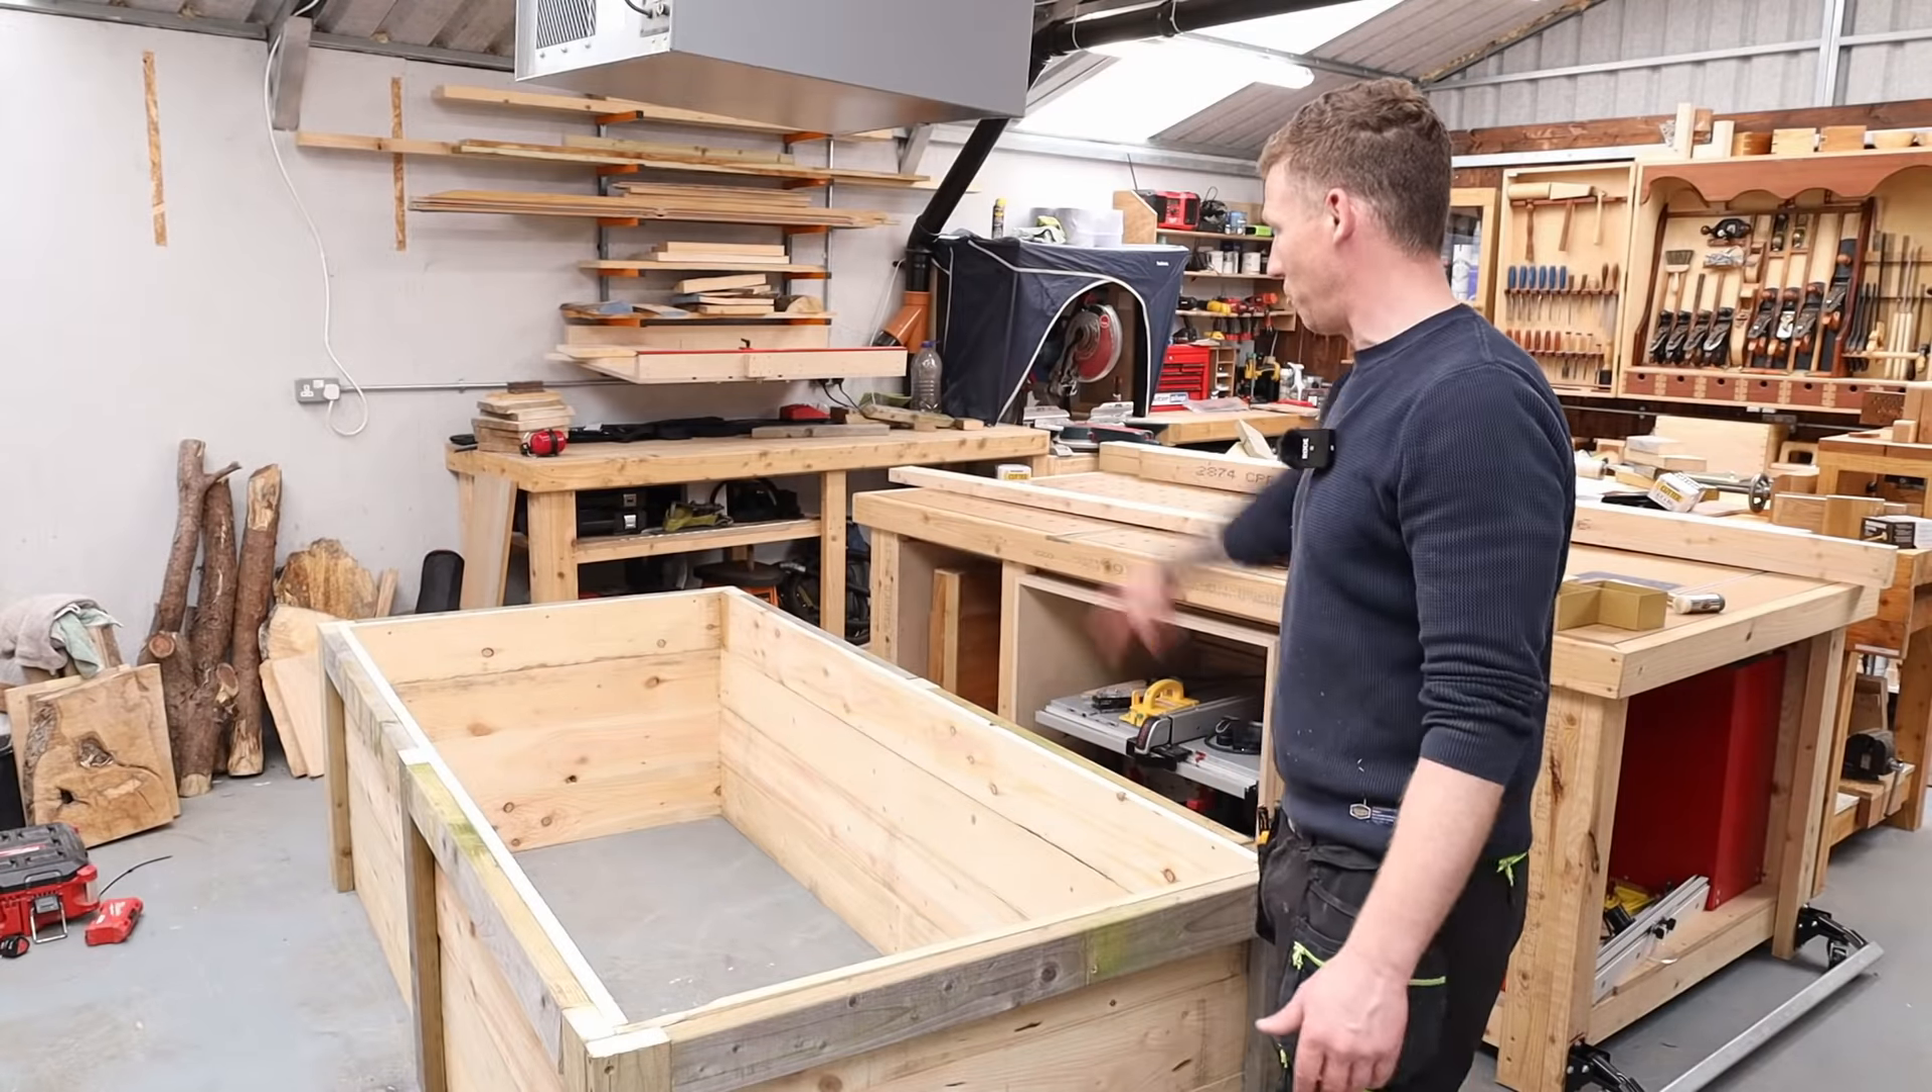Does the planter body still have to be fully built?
No.